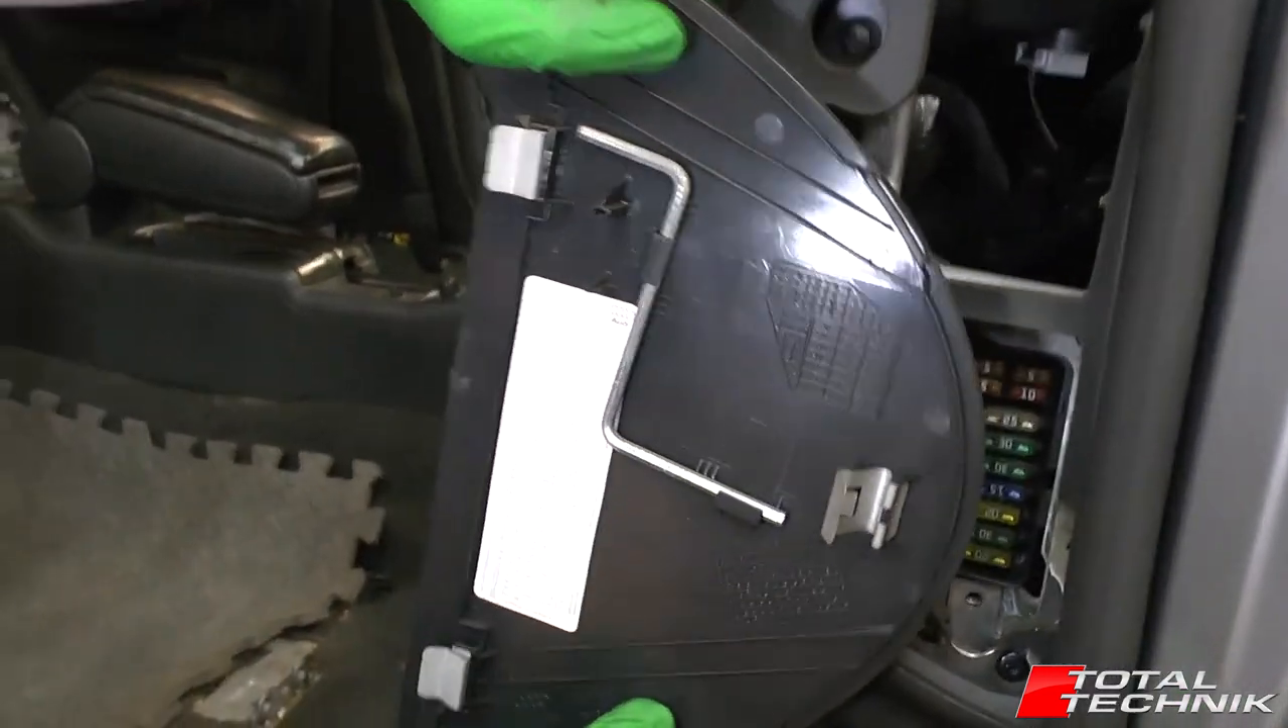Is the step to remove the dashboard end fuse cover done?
Yes.